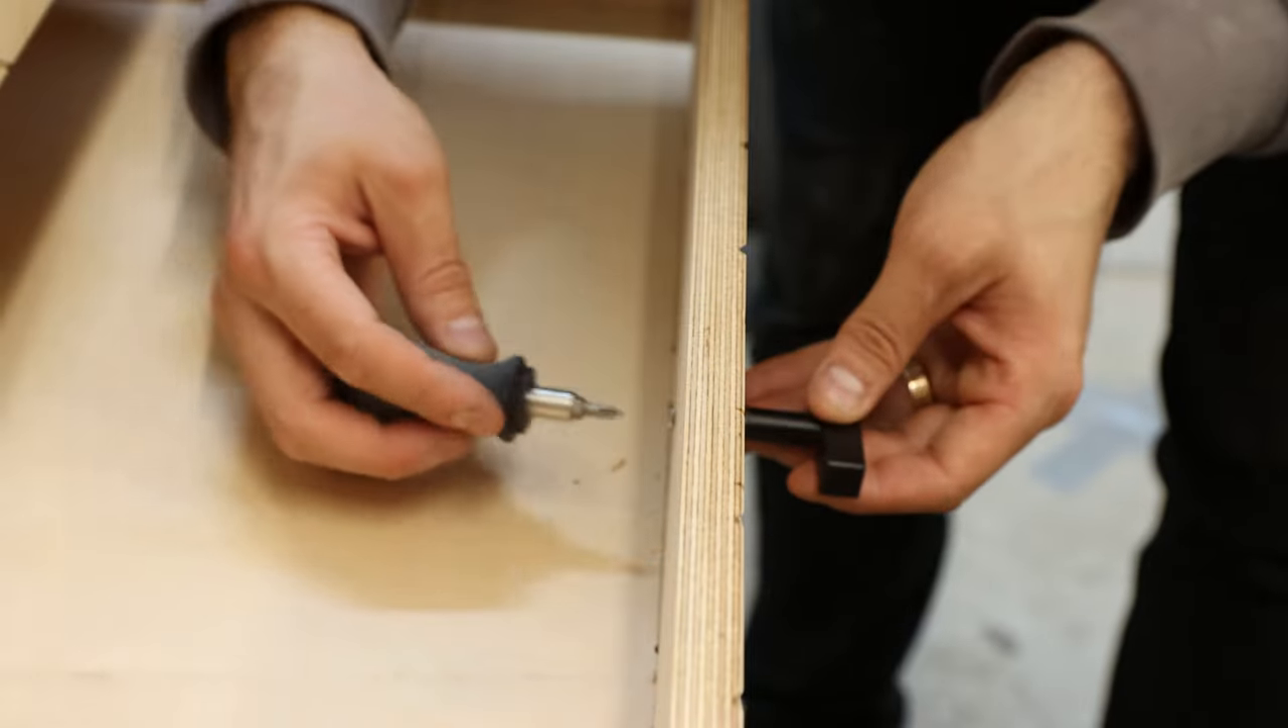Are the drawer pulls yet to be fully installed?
Yes.